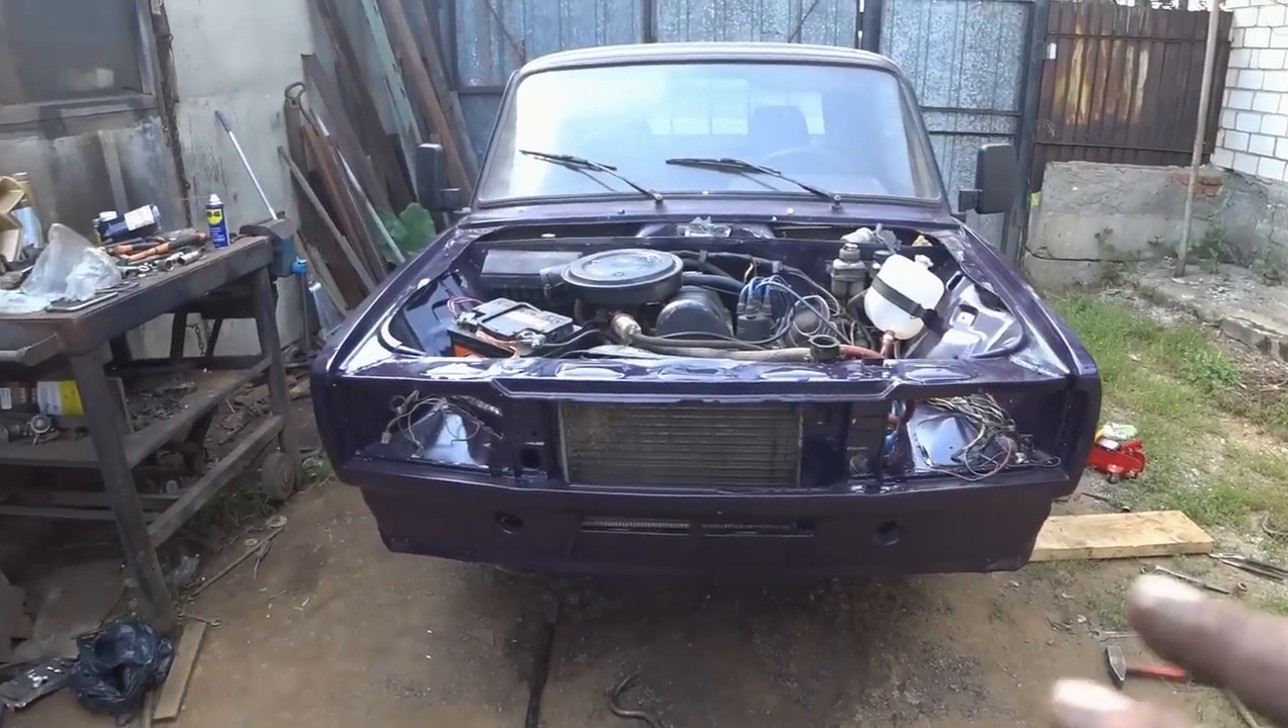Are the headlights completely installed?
No.